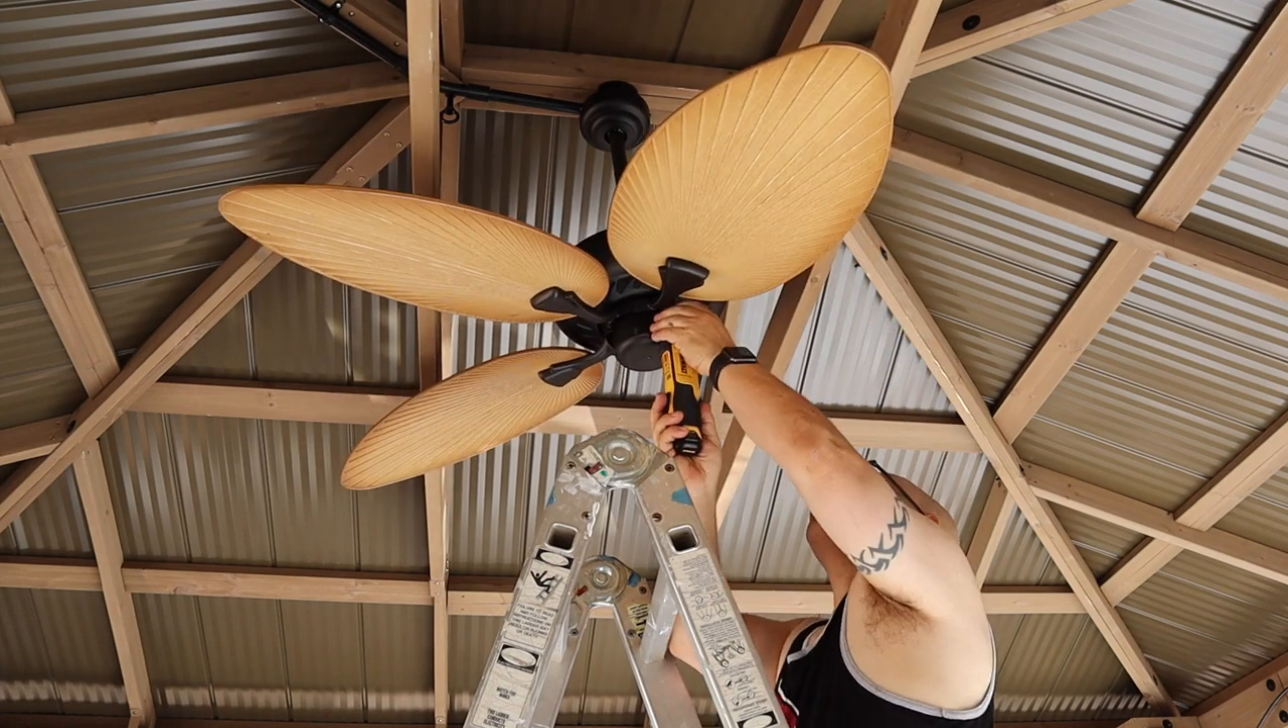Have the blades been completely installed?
No.